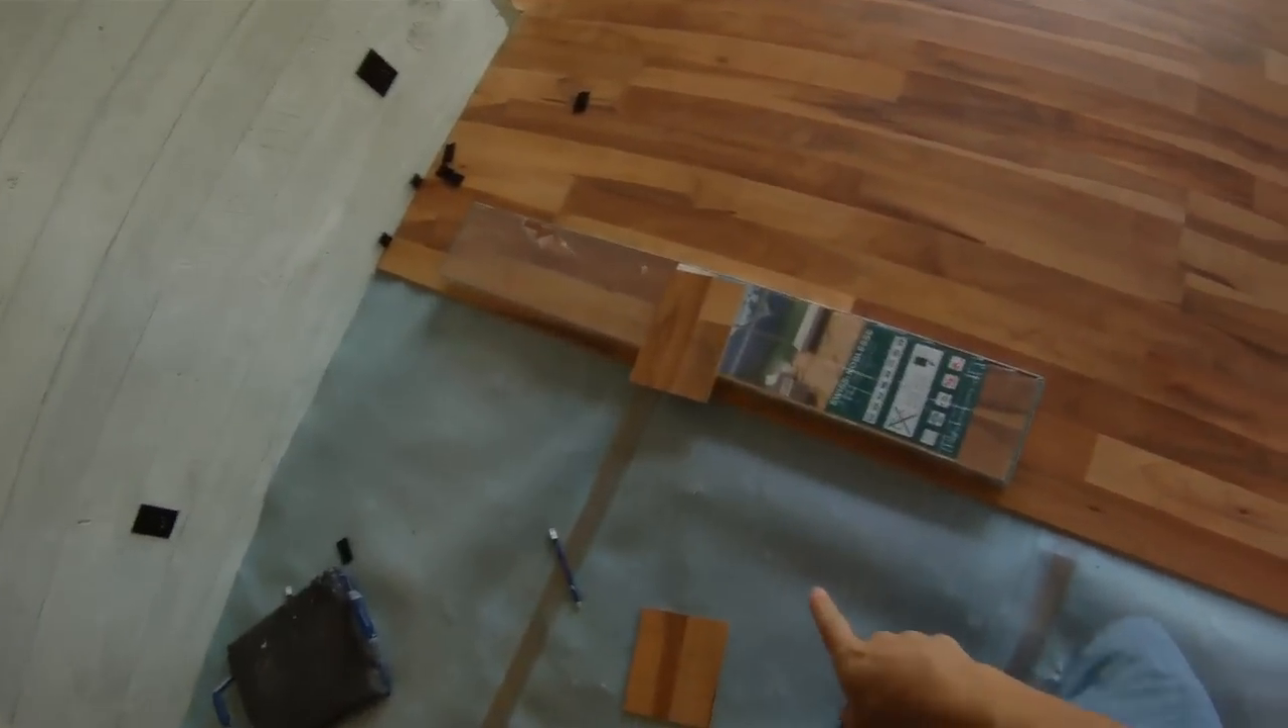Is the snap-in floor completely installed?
No.